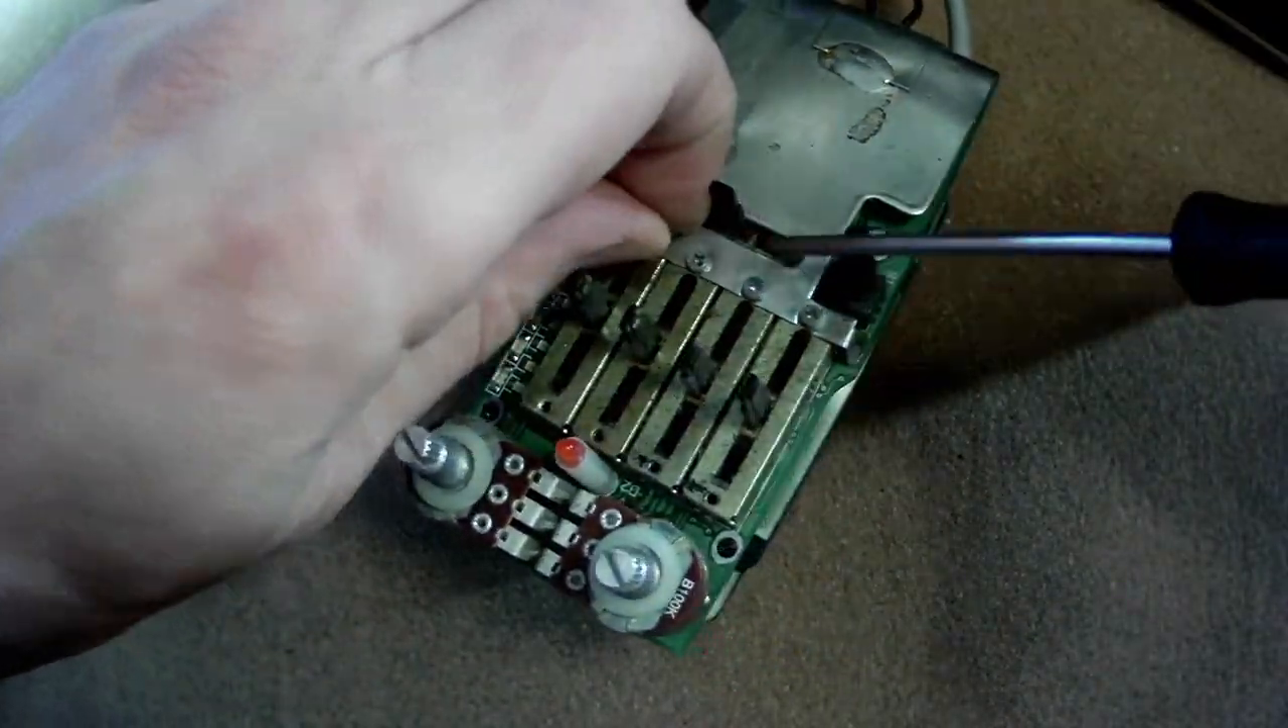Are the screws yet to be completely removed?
Yes.